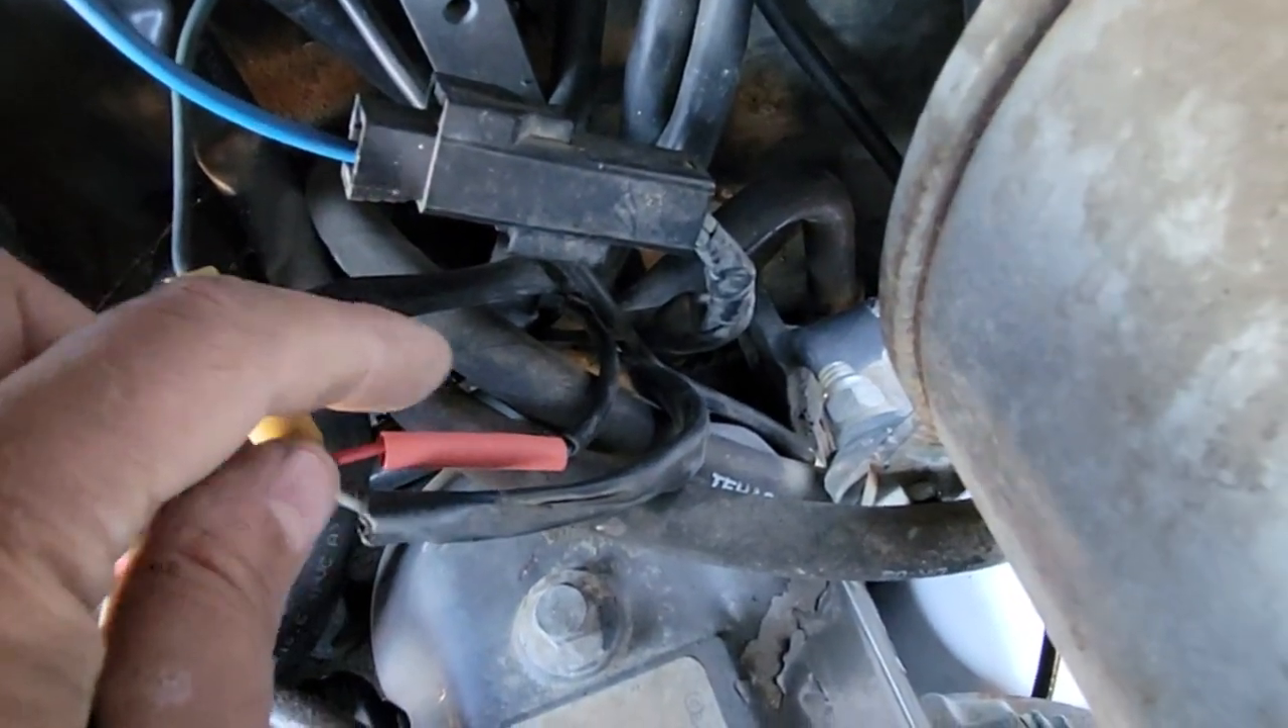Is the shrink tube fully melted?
No.